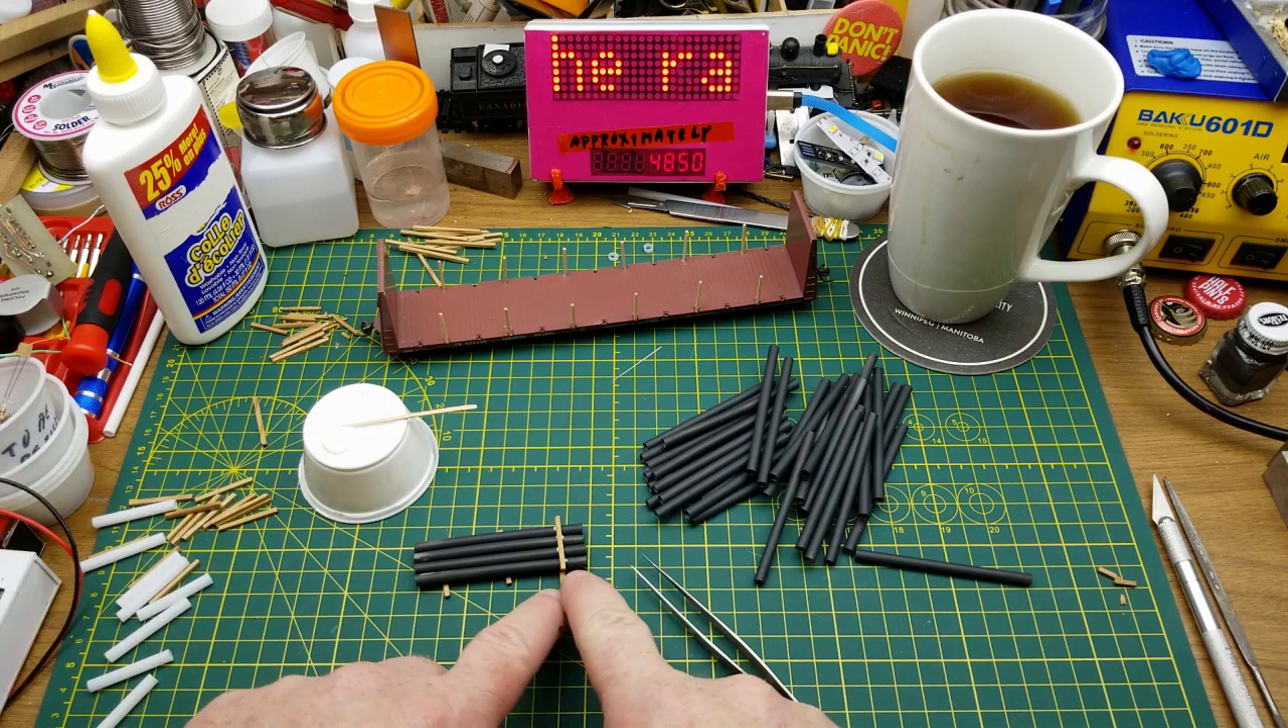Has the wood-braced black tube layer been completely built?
No.